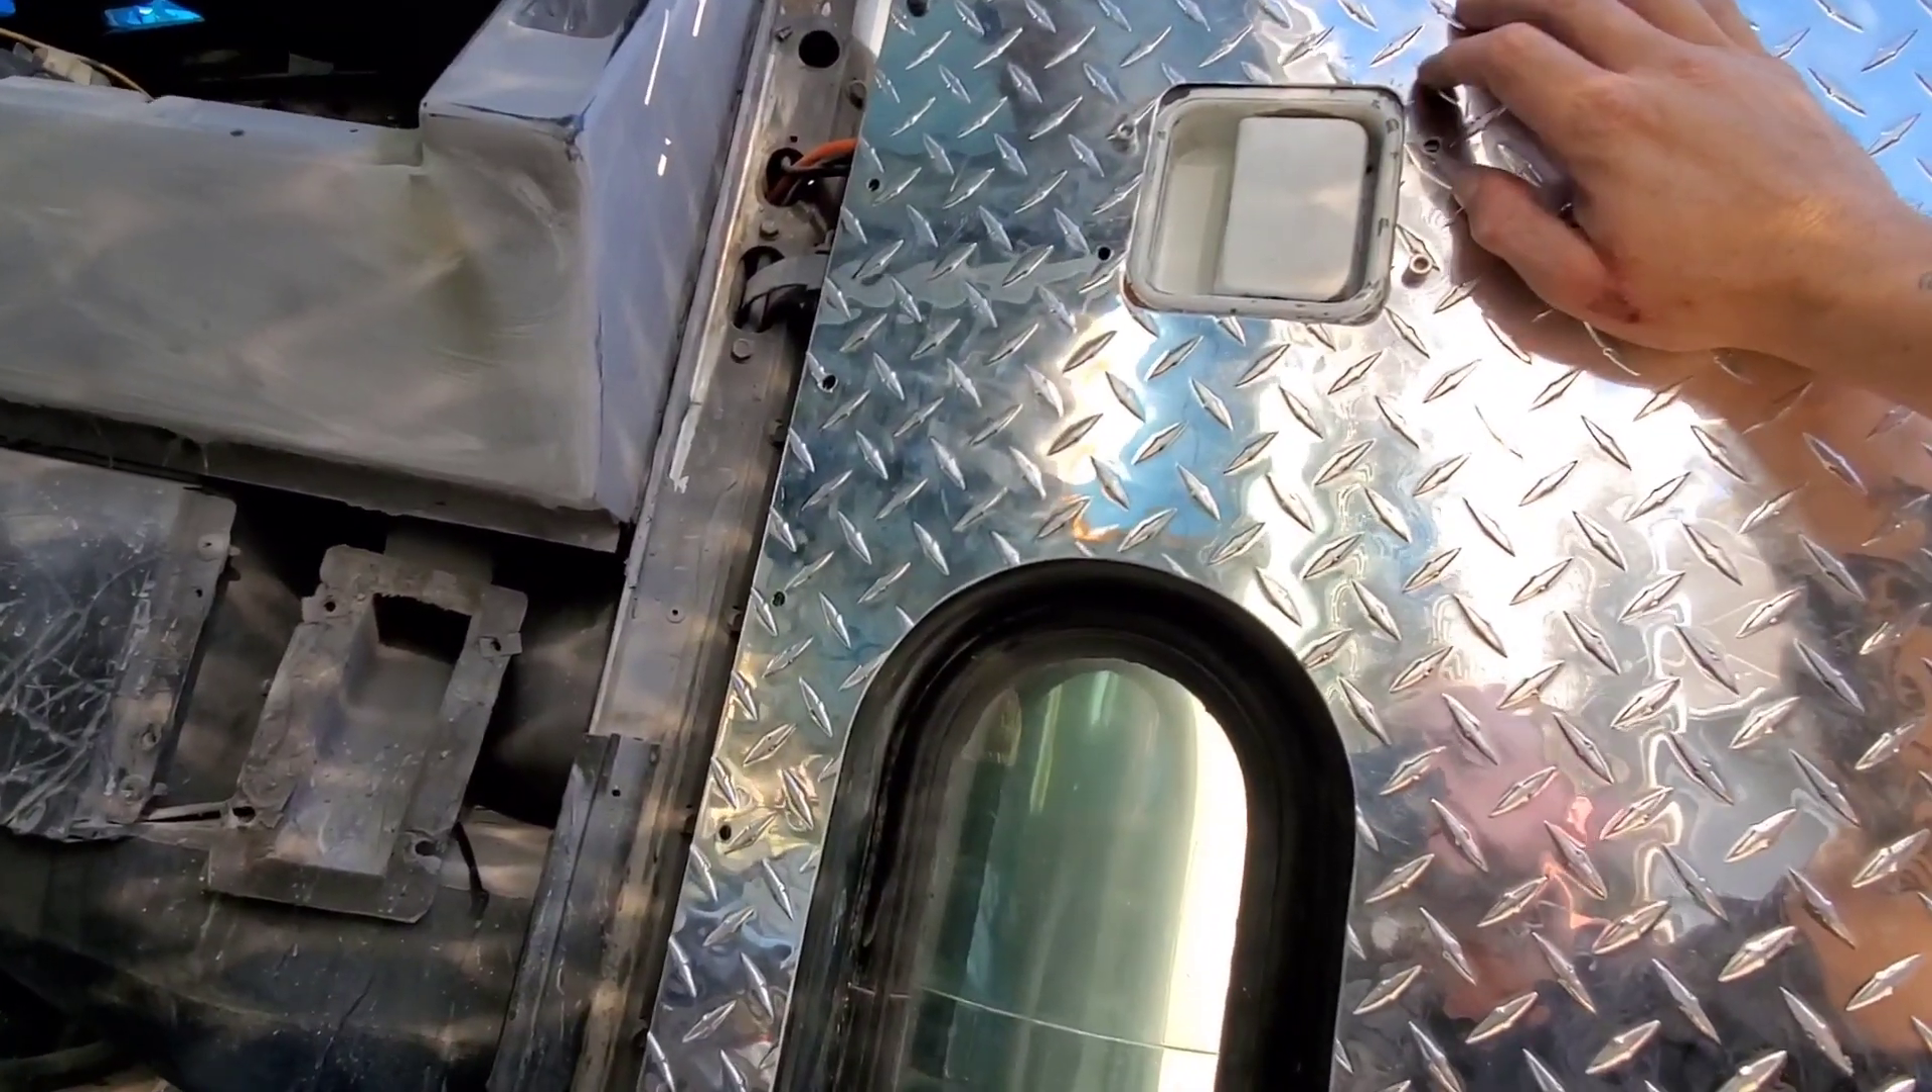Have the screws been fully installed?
No.